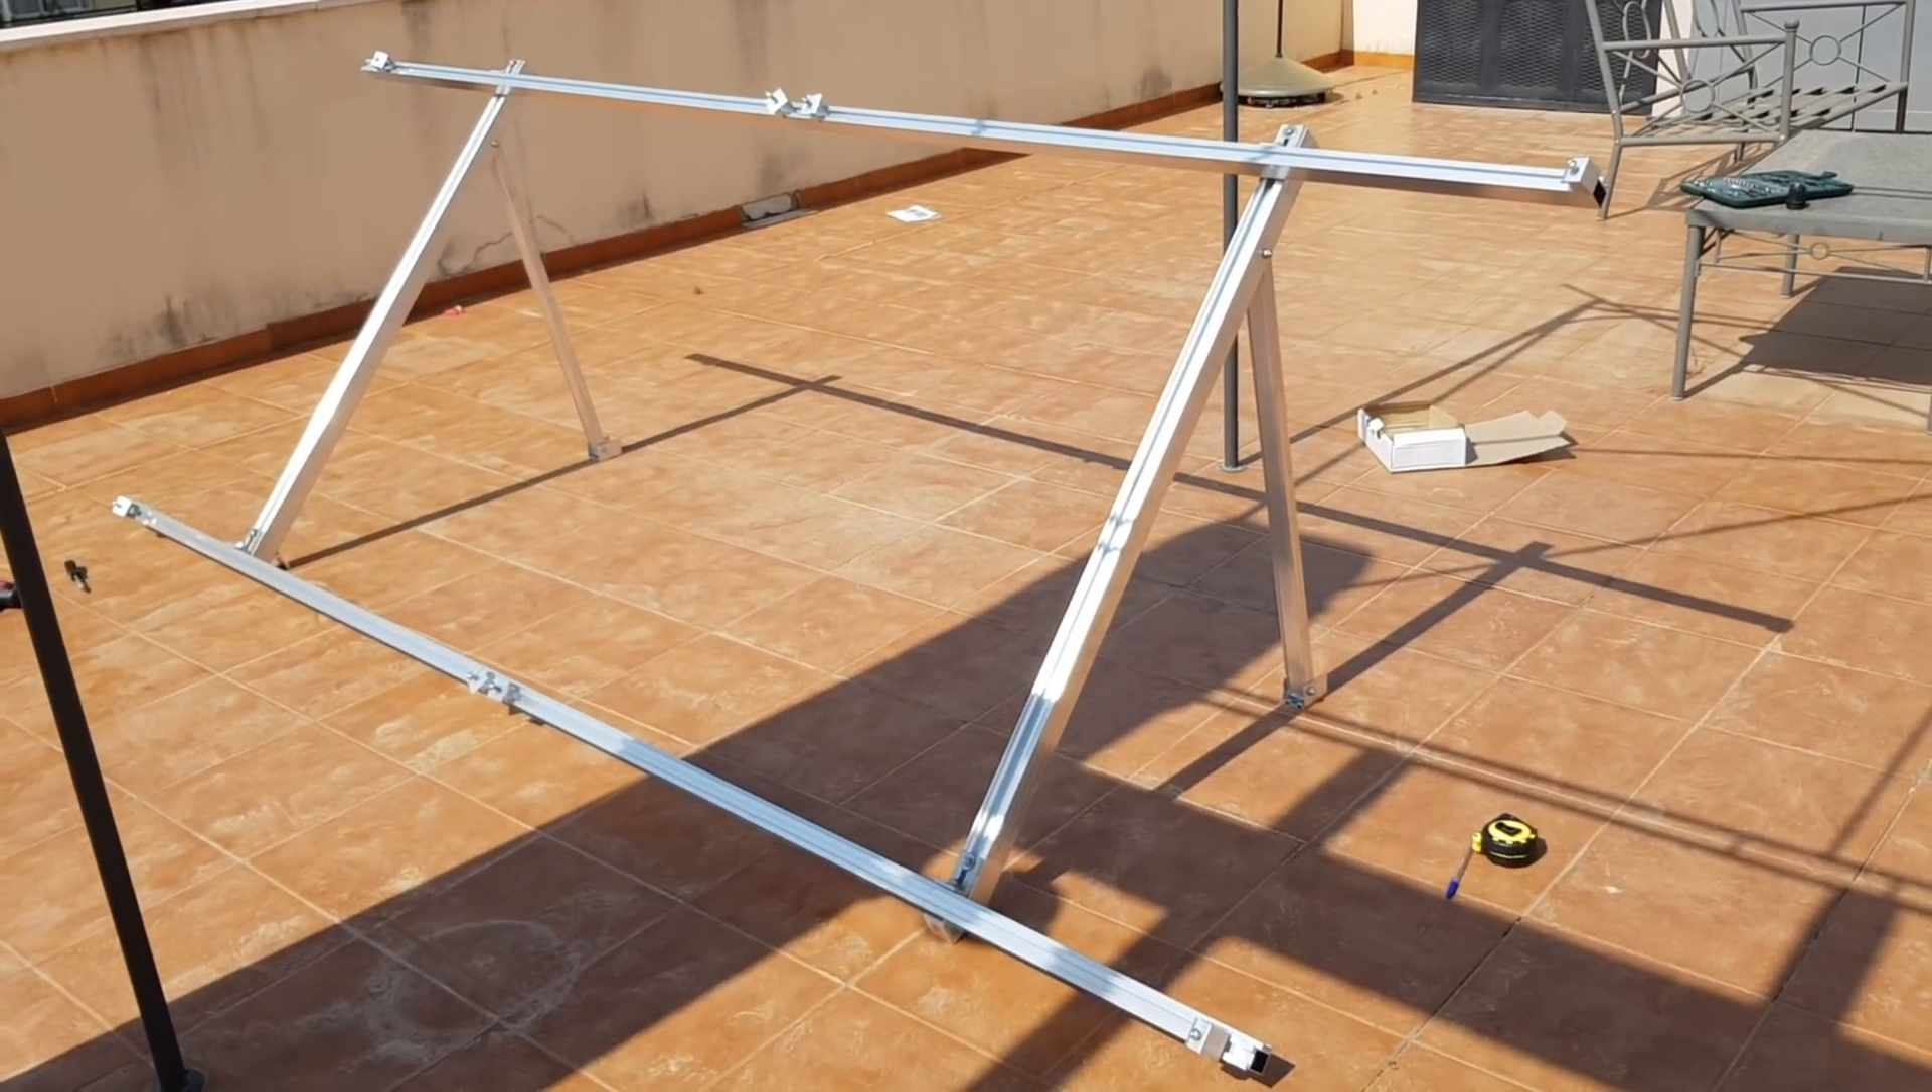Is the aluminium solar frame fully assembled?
Yes.